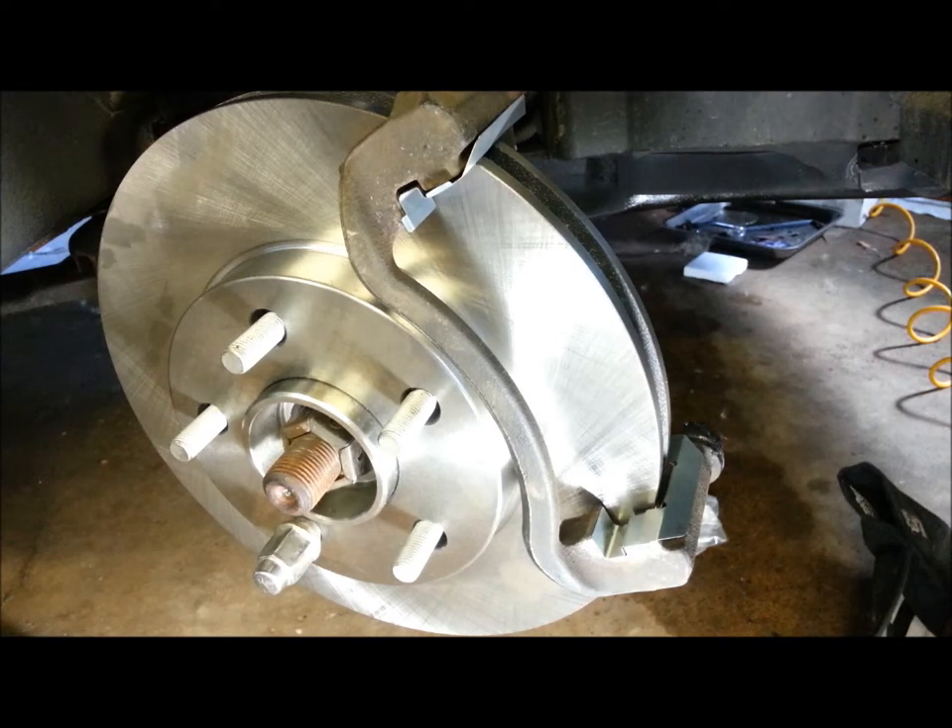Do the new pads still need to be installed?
Yes.